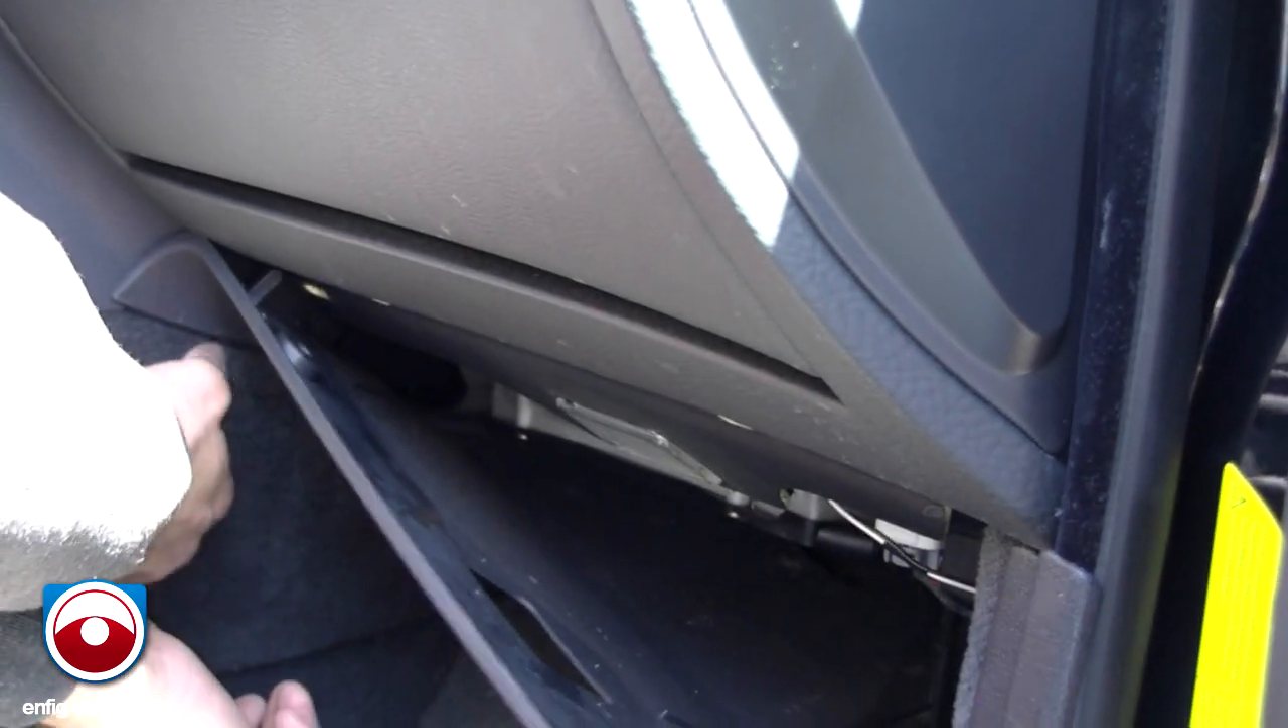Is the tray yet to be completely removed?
Yes.